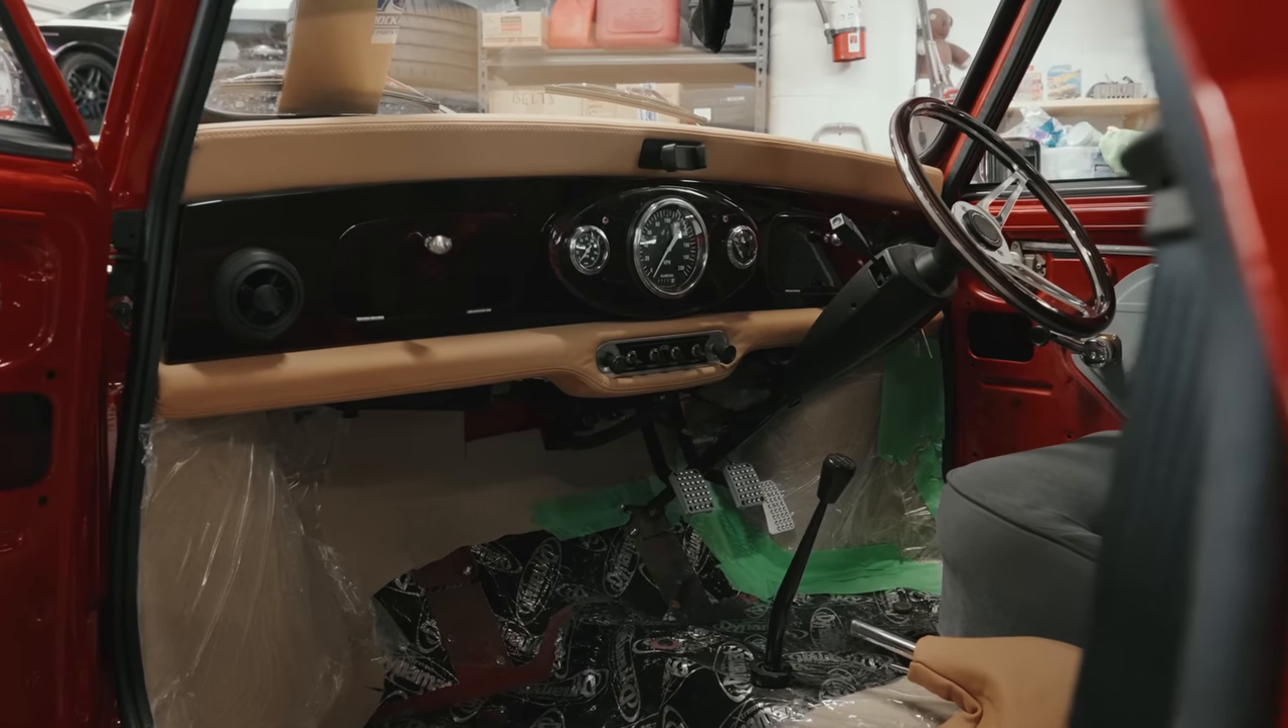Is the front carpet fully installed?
No.